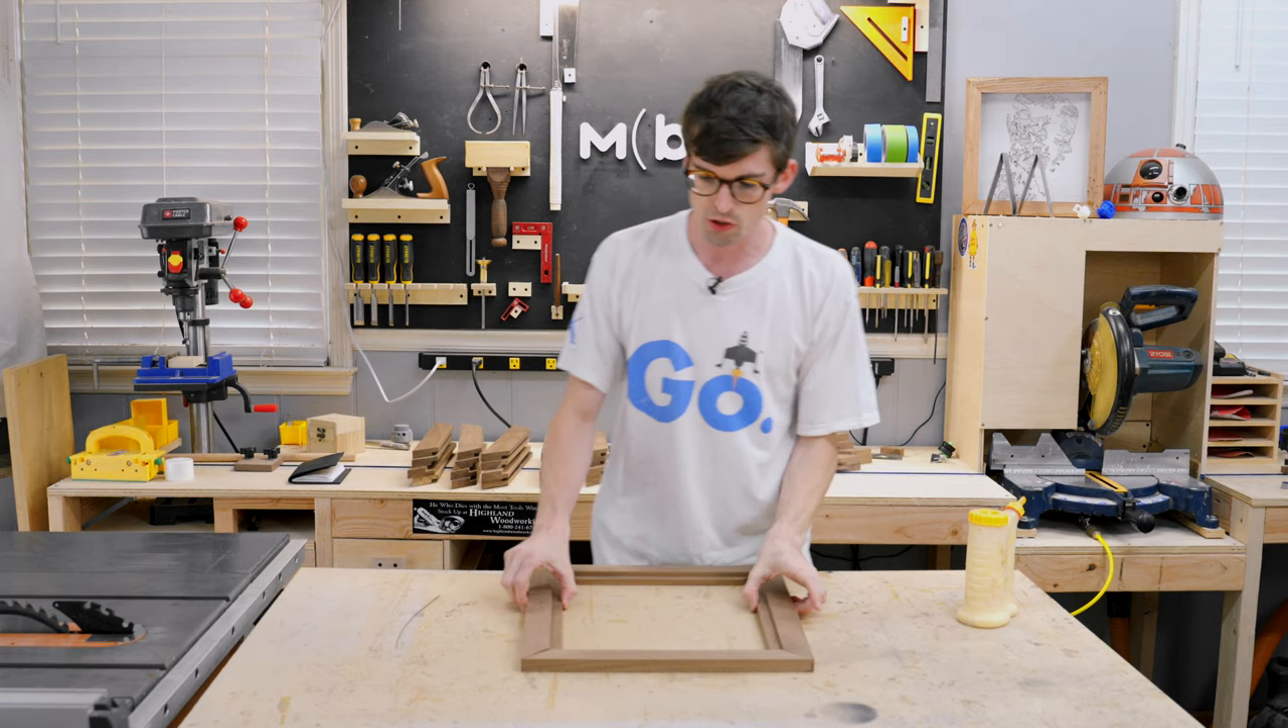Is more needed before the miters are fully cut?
No.